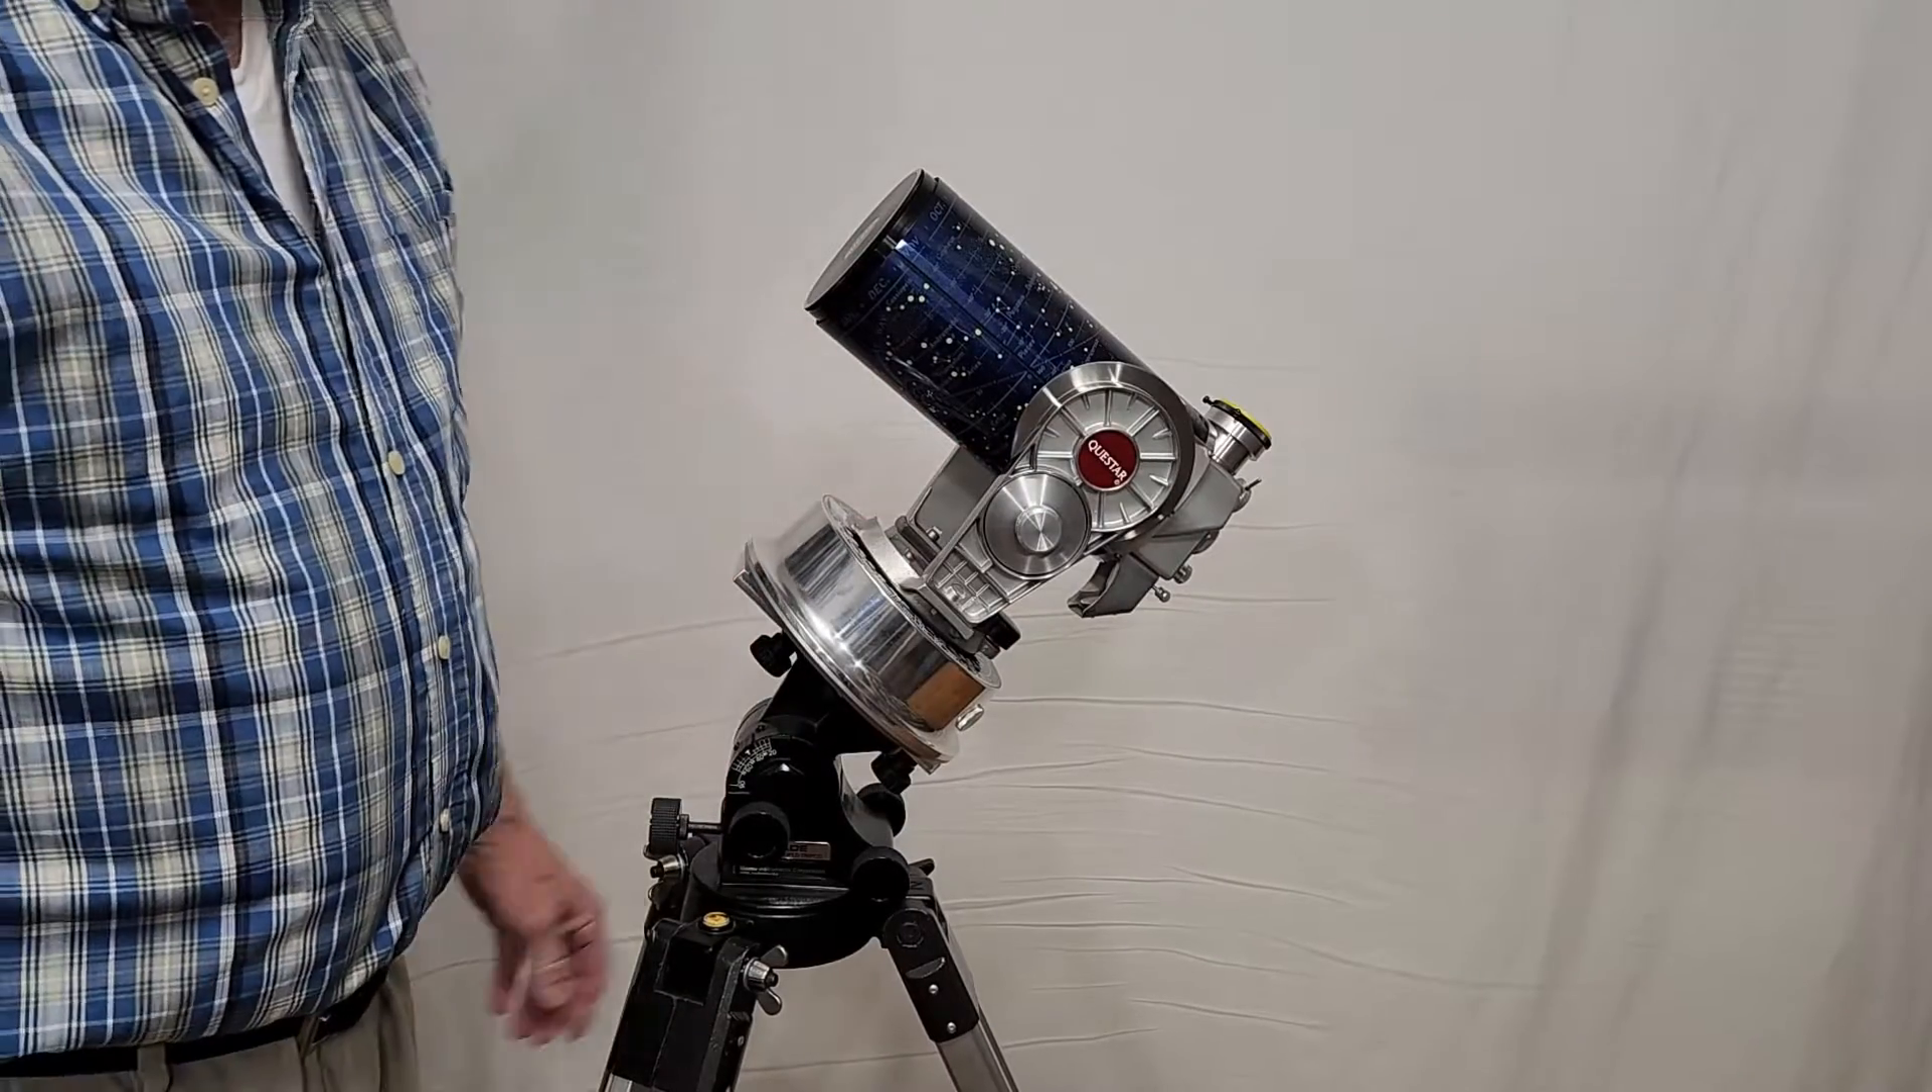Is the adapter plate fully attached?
Yes.